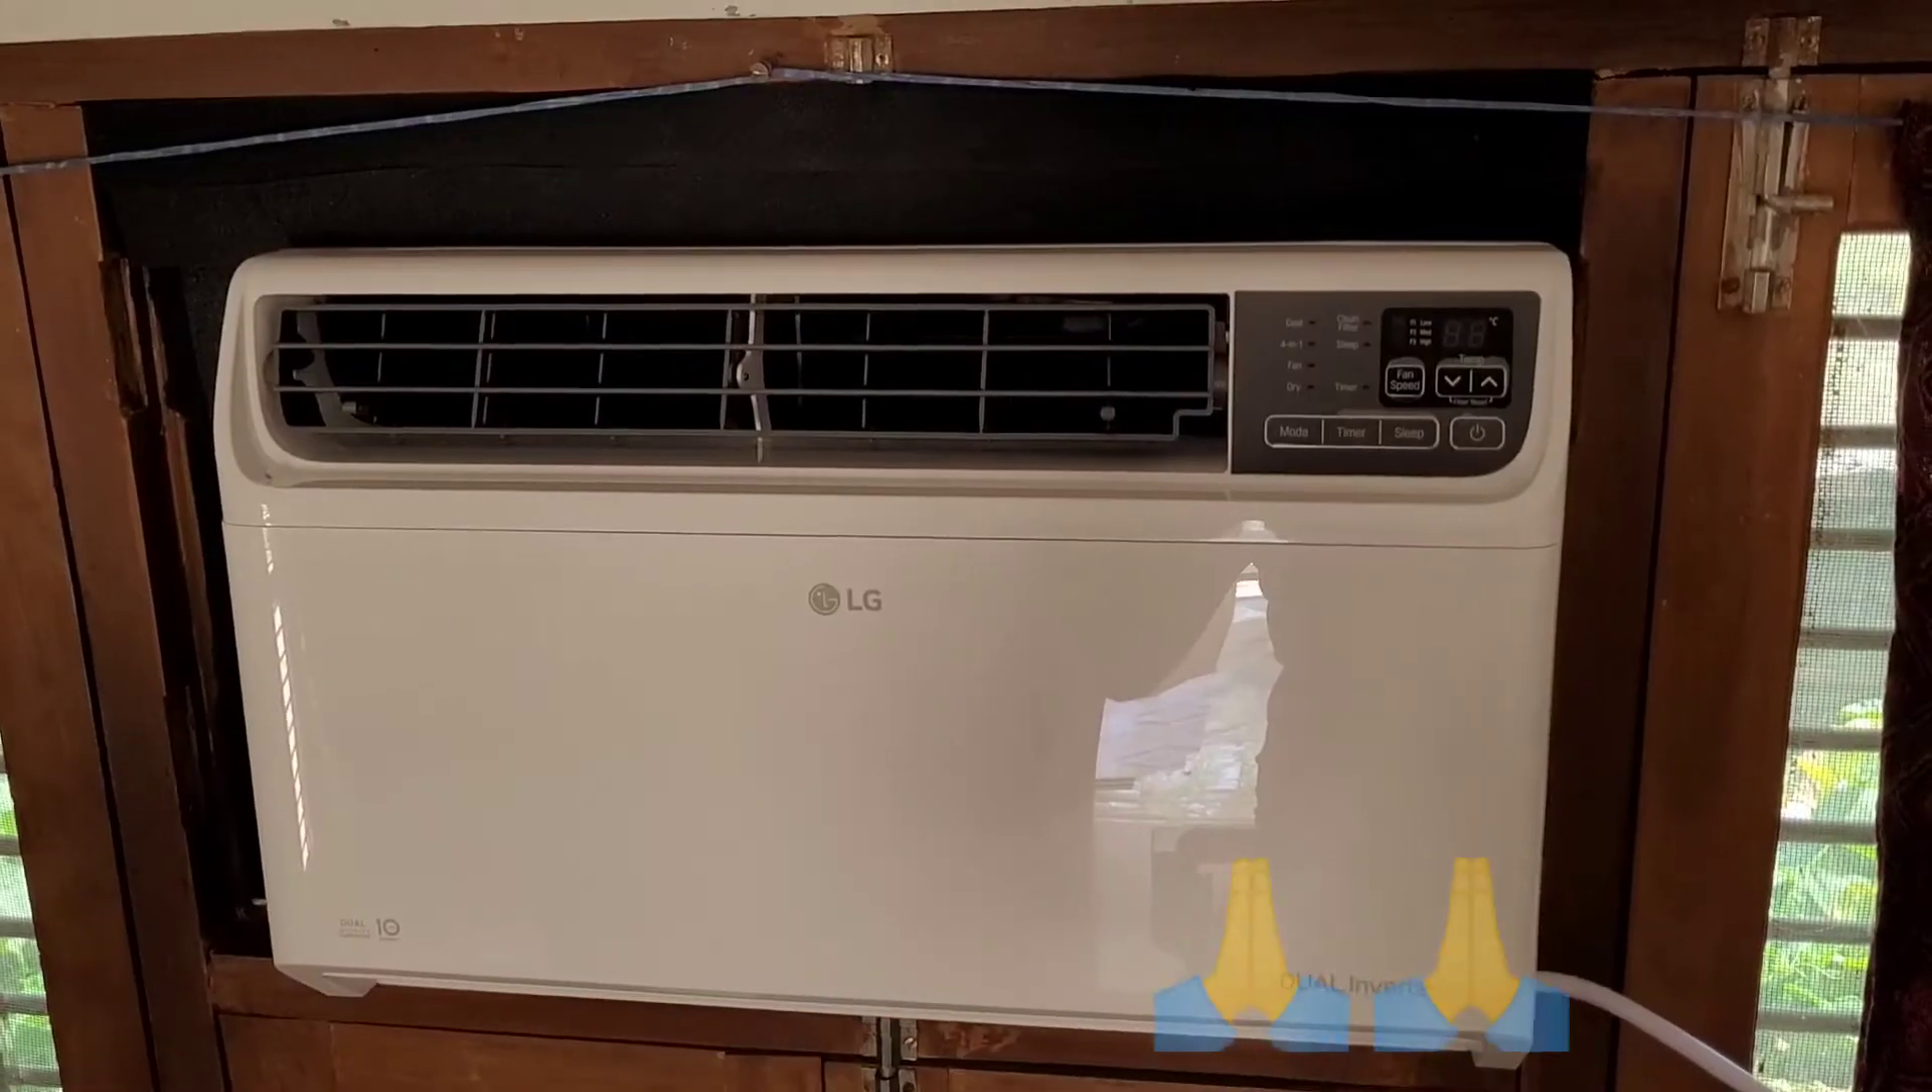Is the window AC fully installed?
Yes.